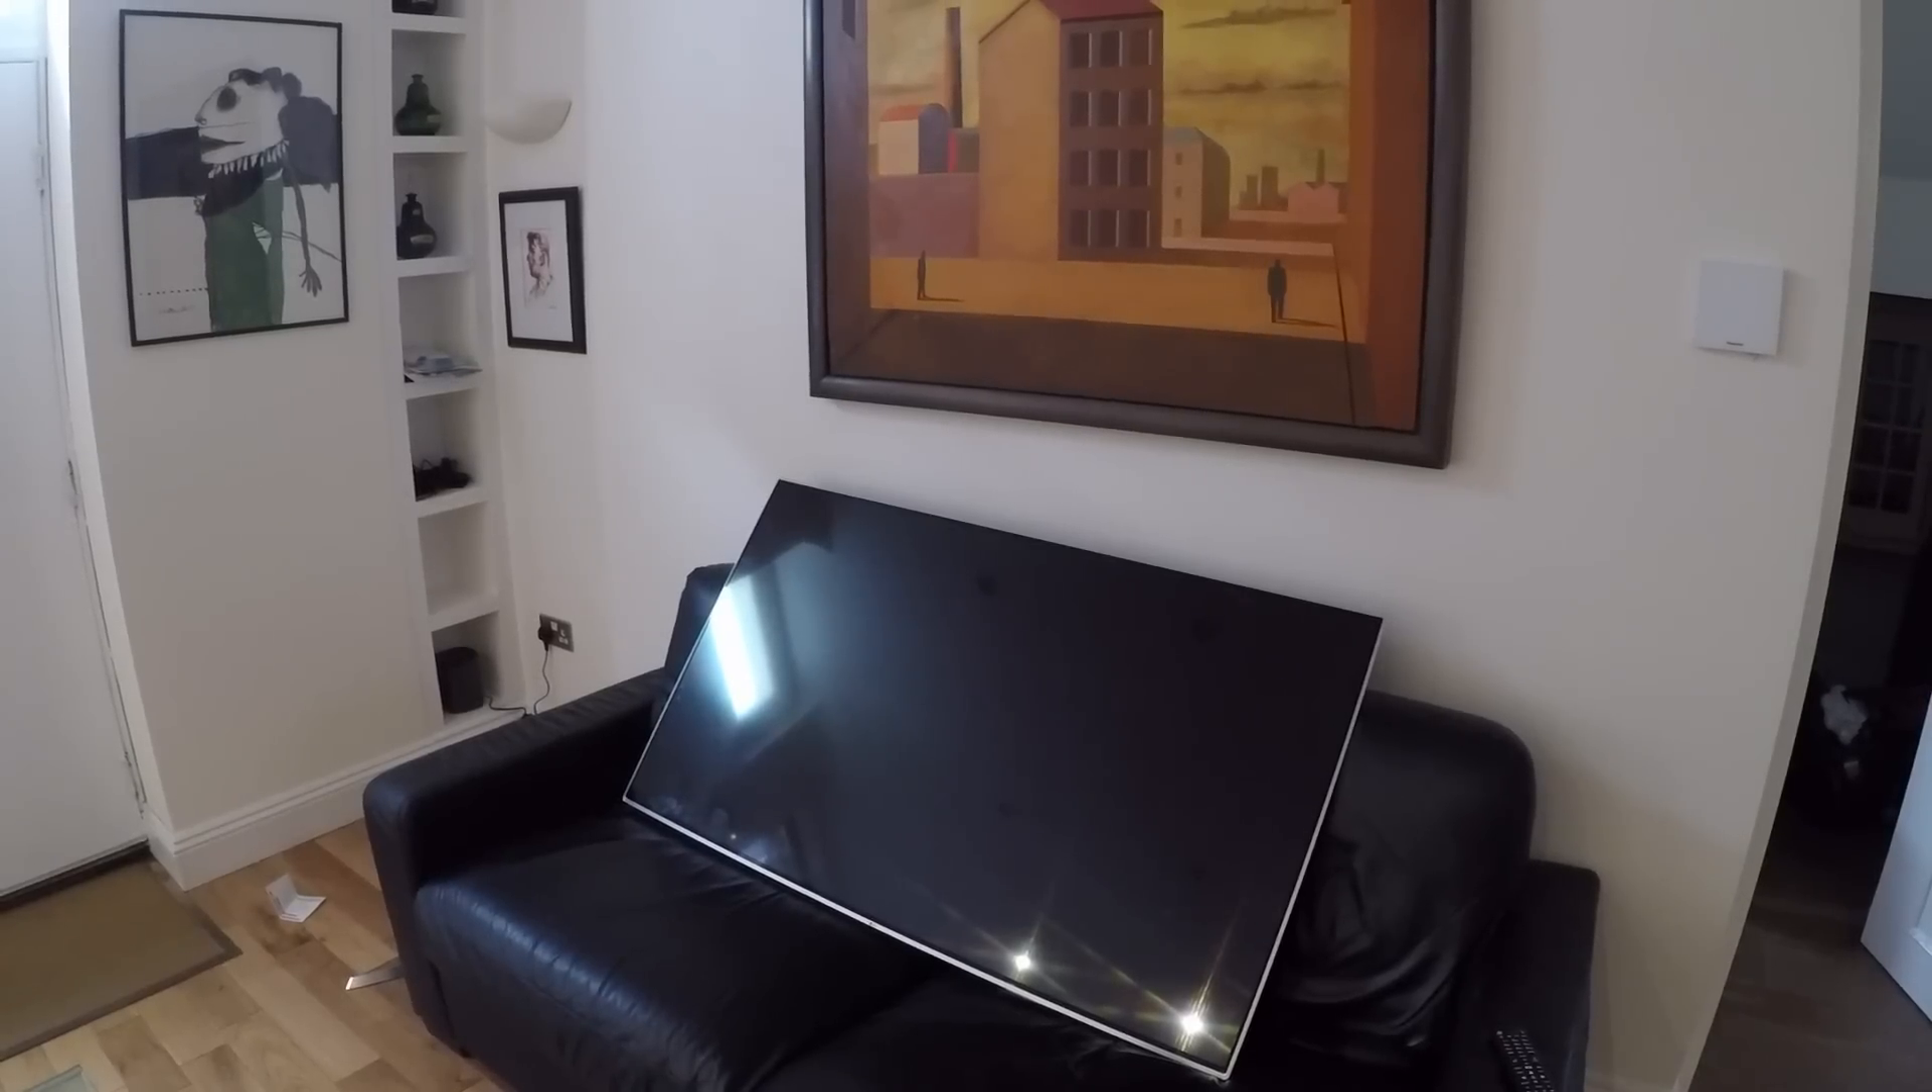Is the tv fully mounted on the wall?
No.